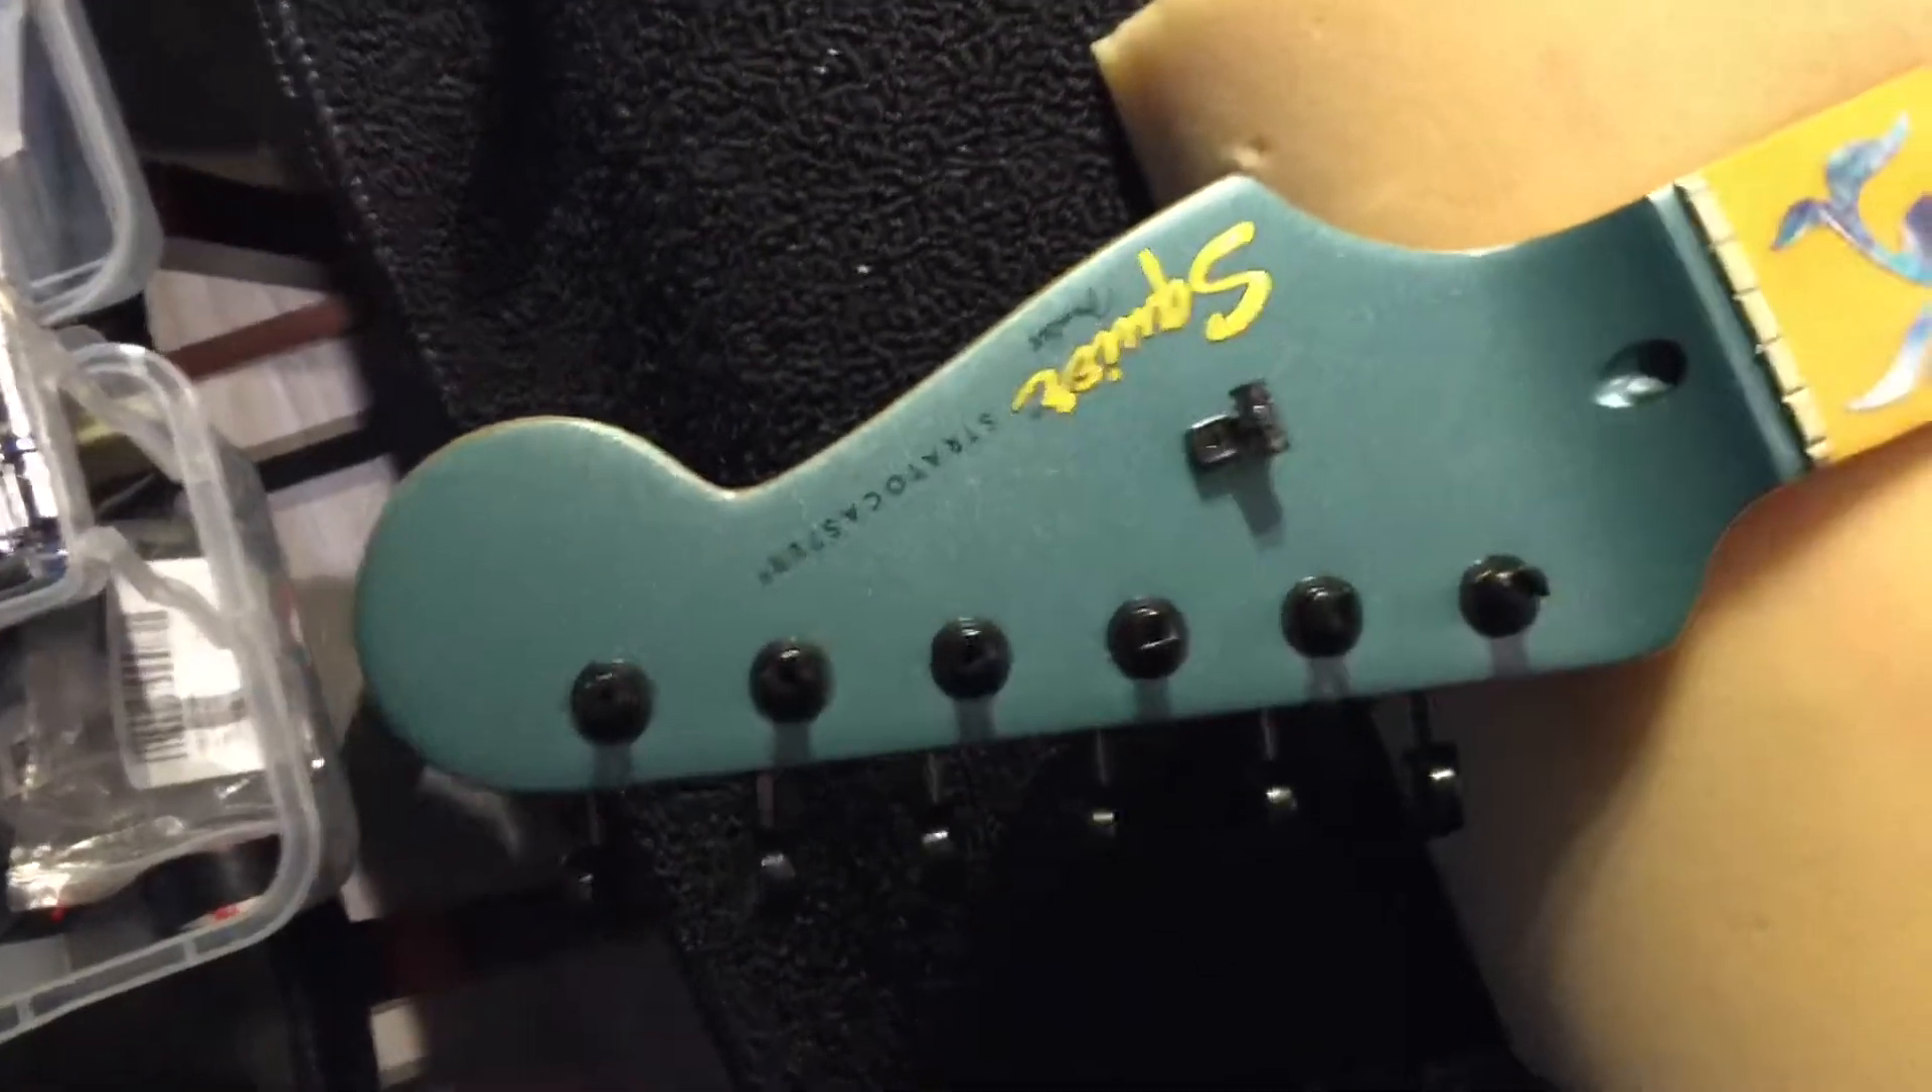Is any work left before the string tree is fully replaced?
No.